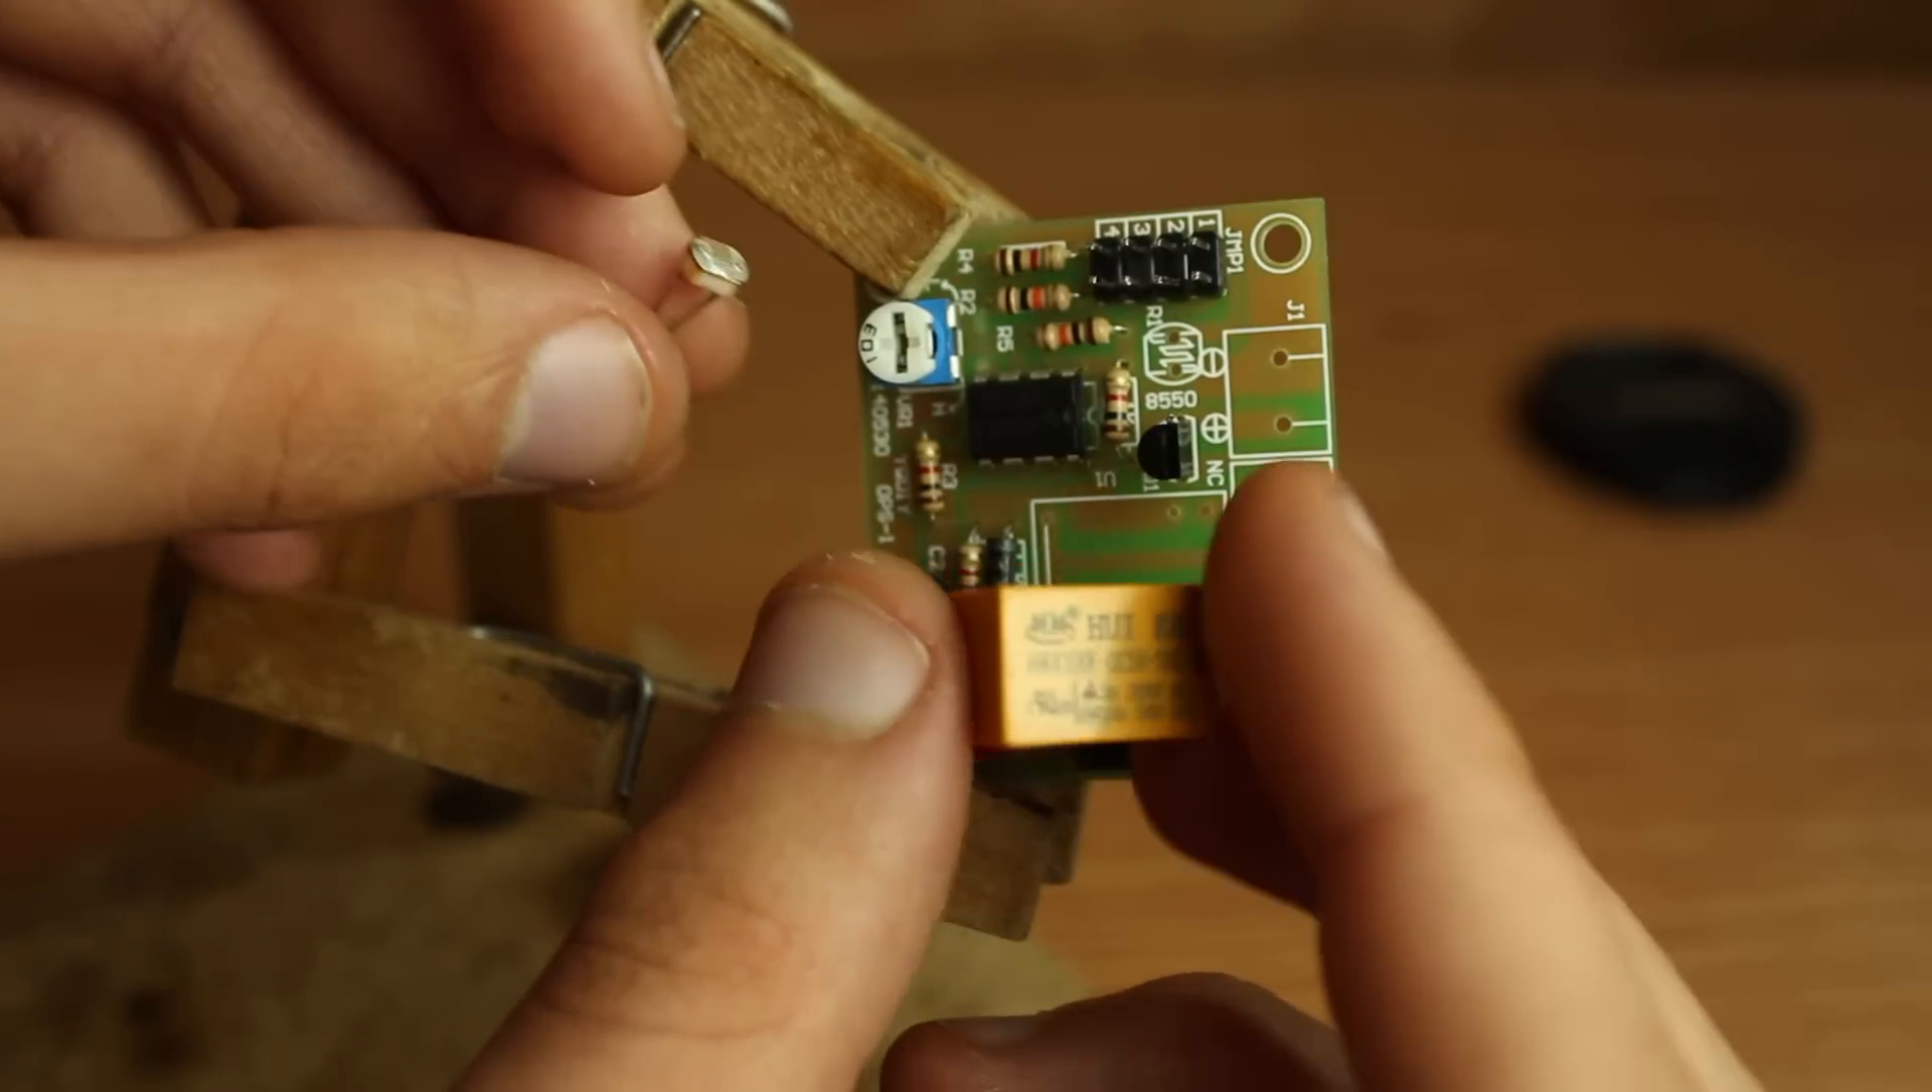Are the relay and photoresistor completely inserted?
No.